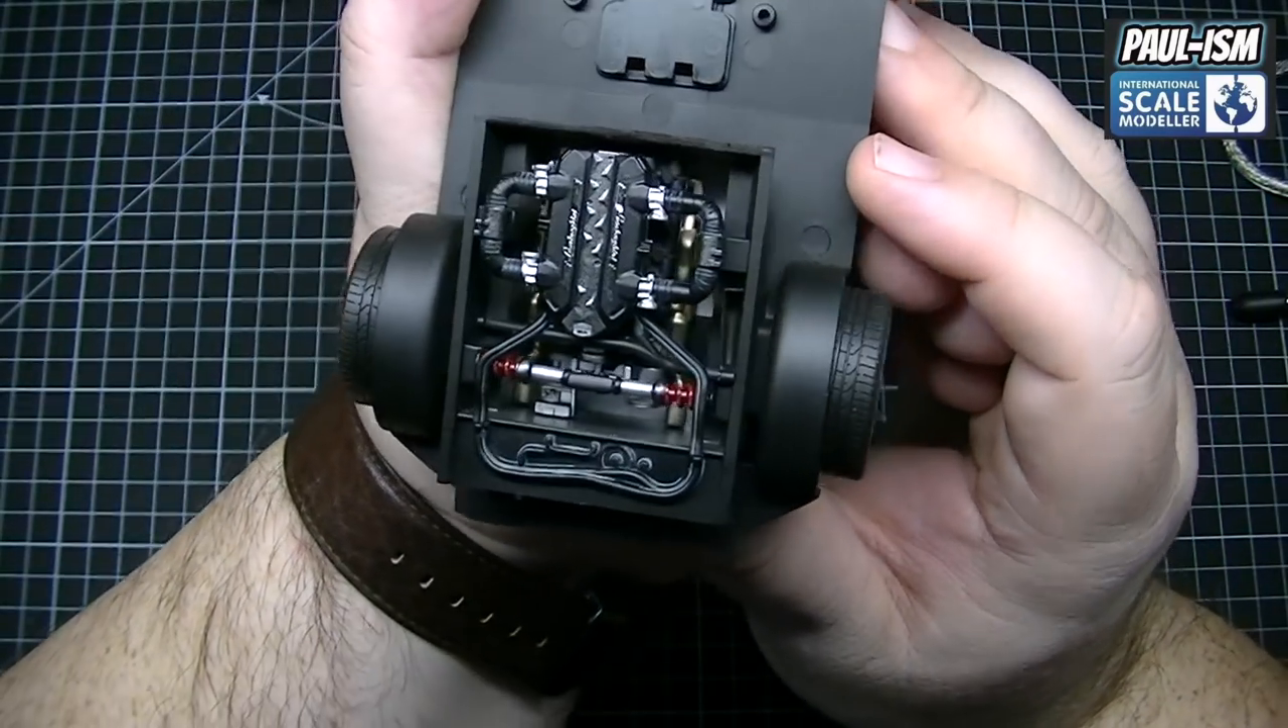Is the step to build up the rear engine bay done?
Yes.